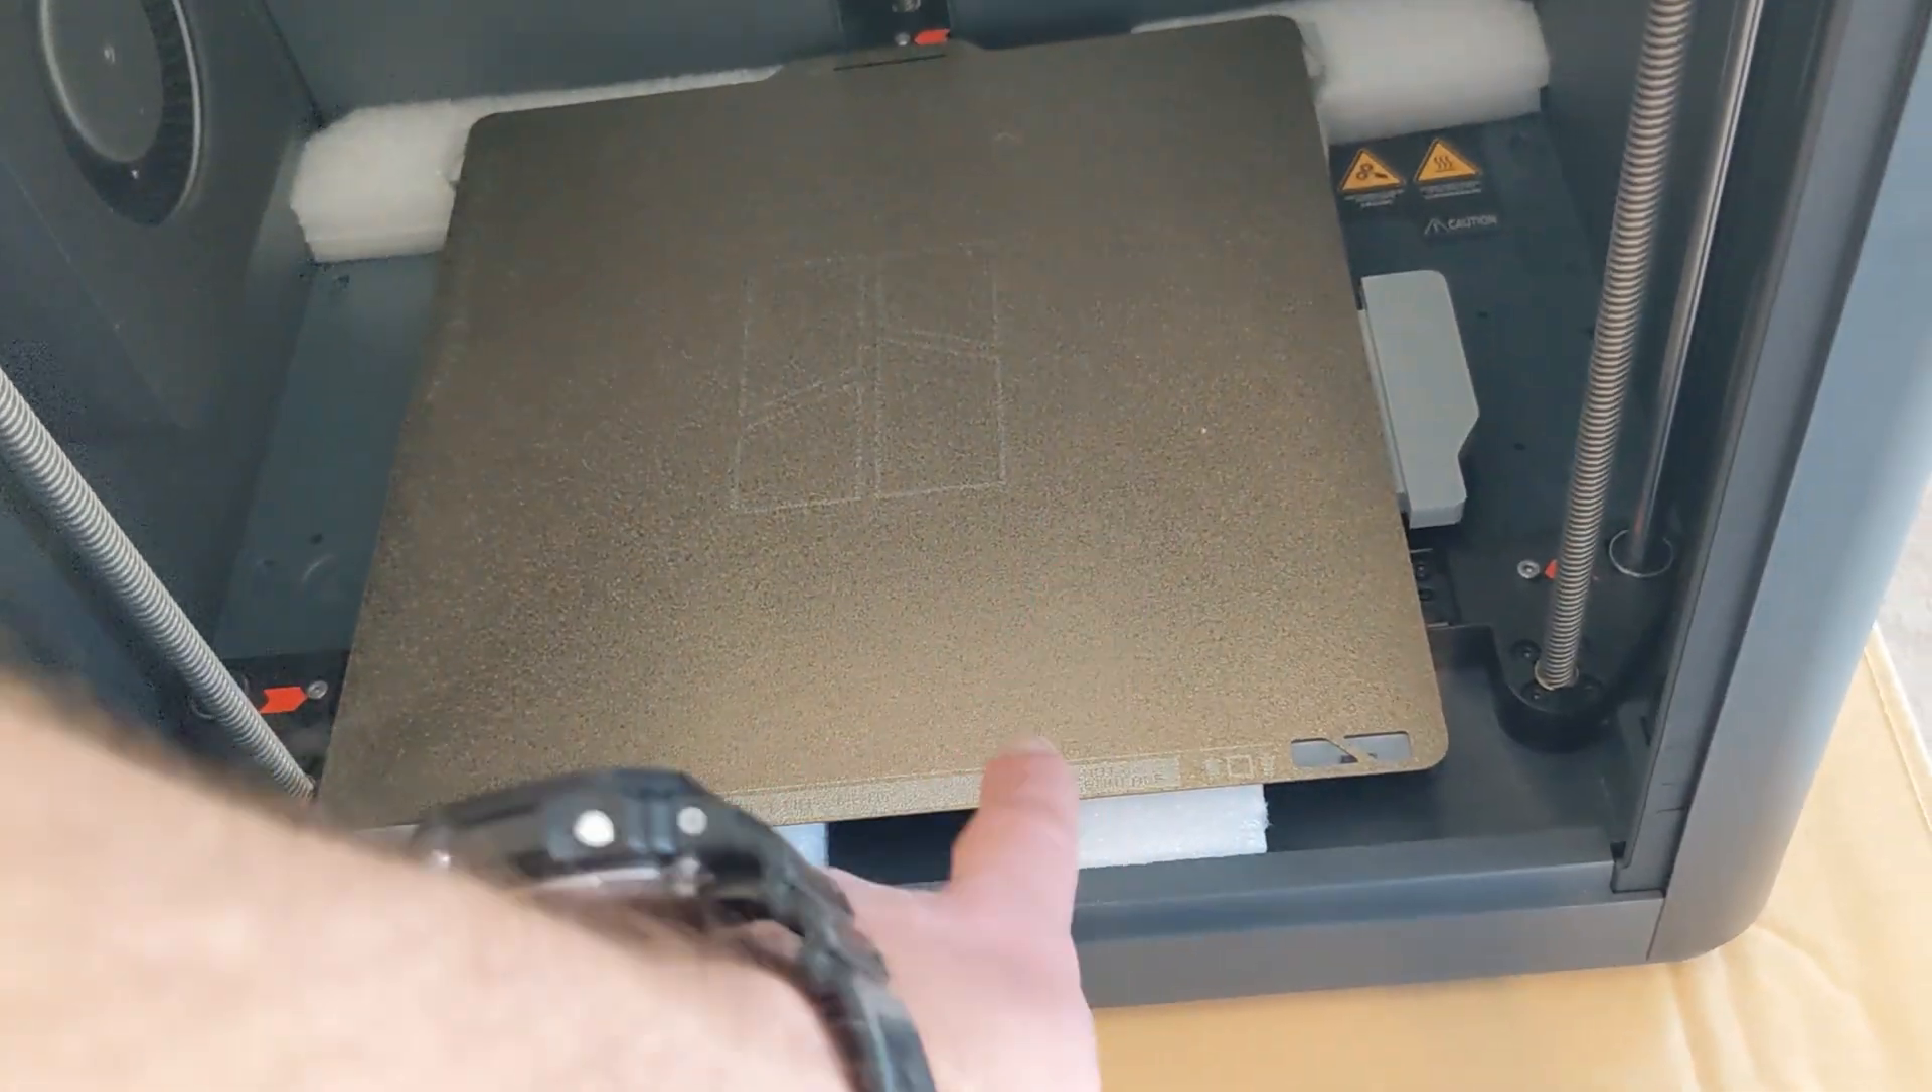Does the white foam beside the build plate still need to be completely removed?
Yes.